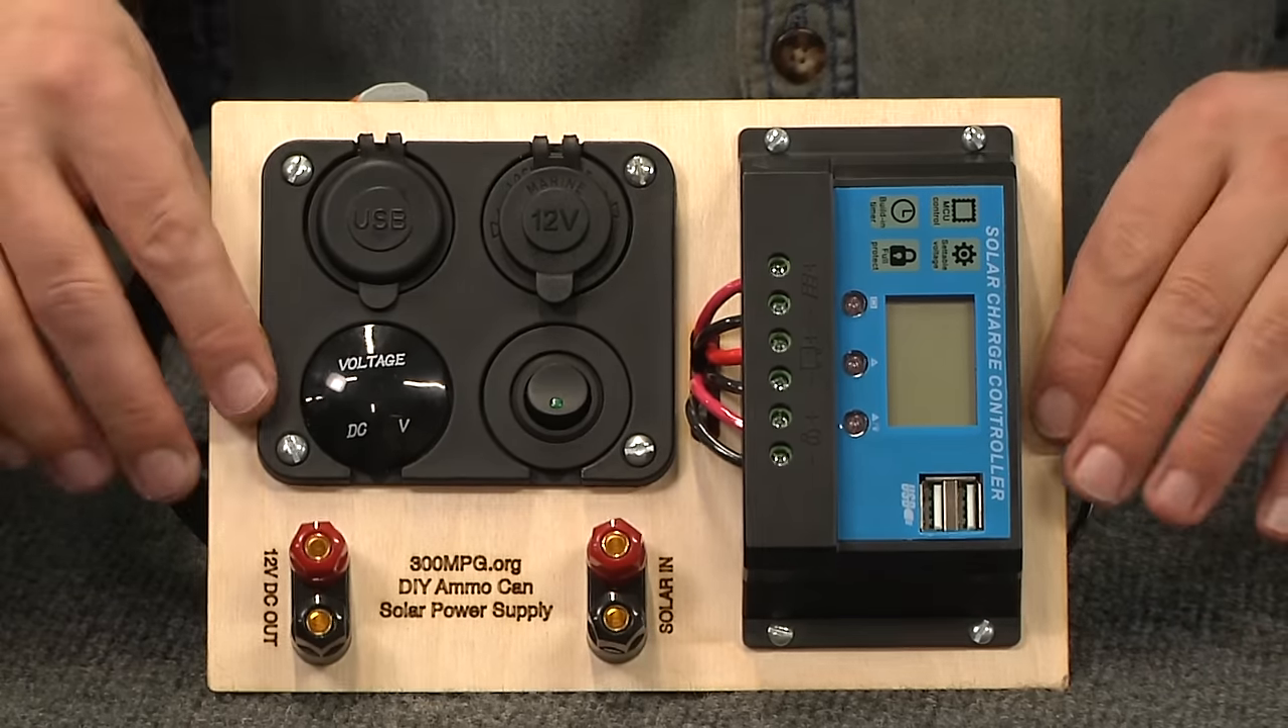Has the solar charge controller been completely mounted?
Yes.